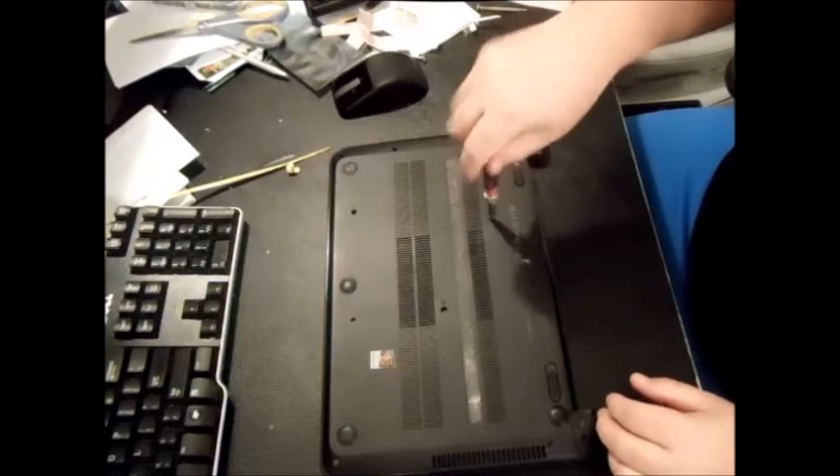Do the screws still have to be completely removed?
Yes.